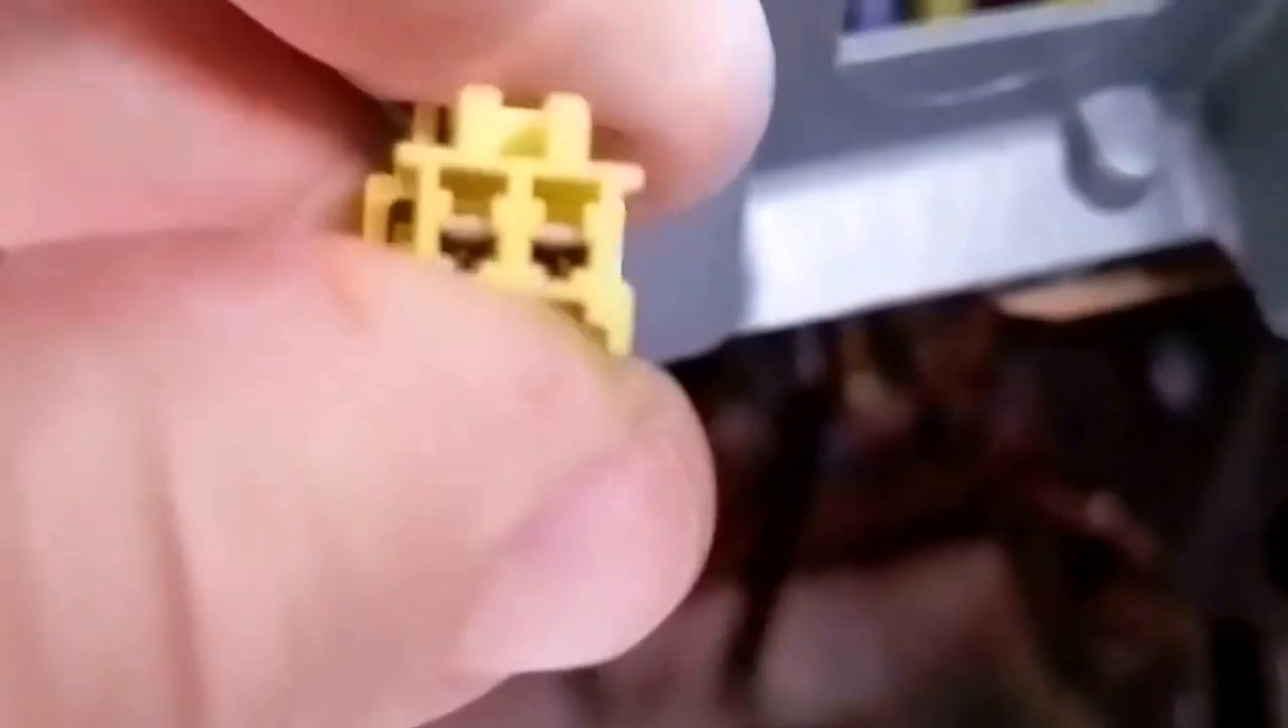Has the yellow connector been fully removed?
Yes.